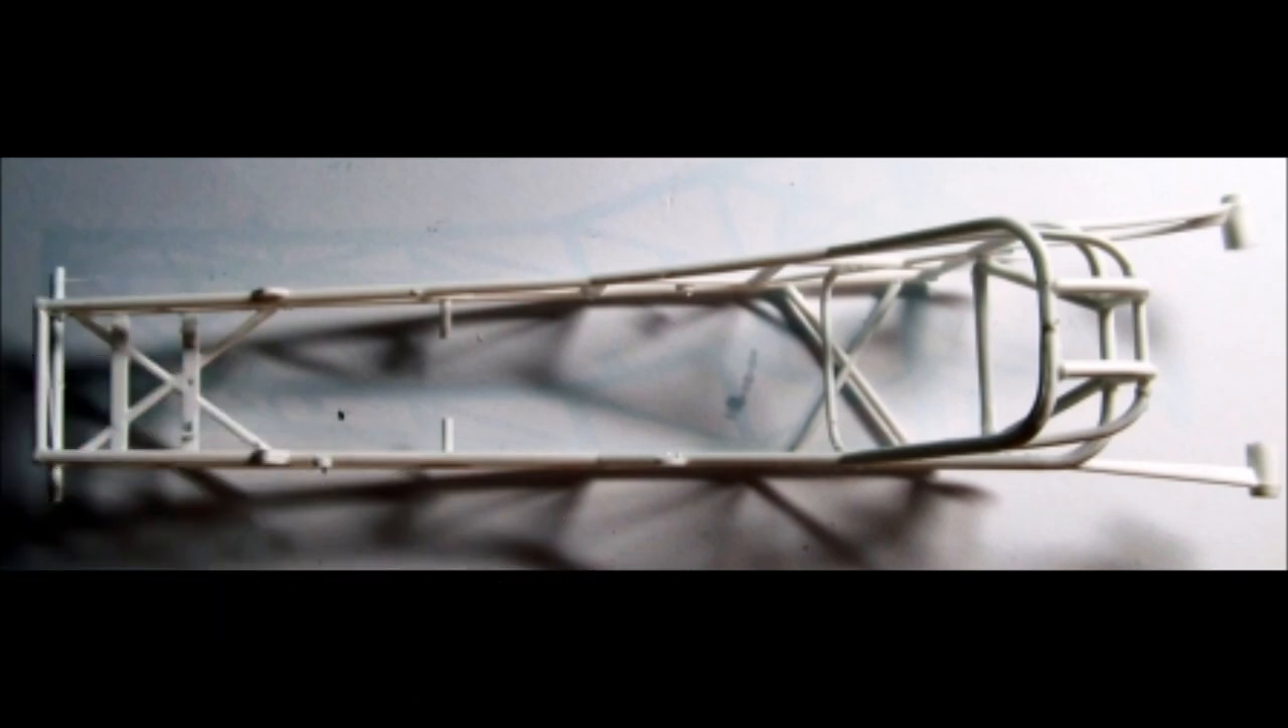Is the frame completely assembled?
Yes.